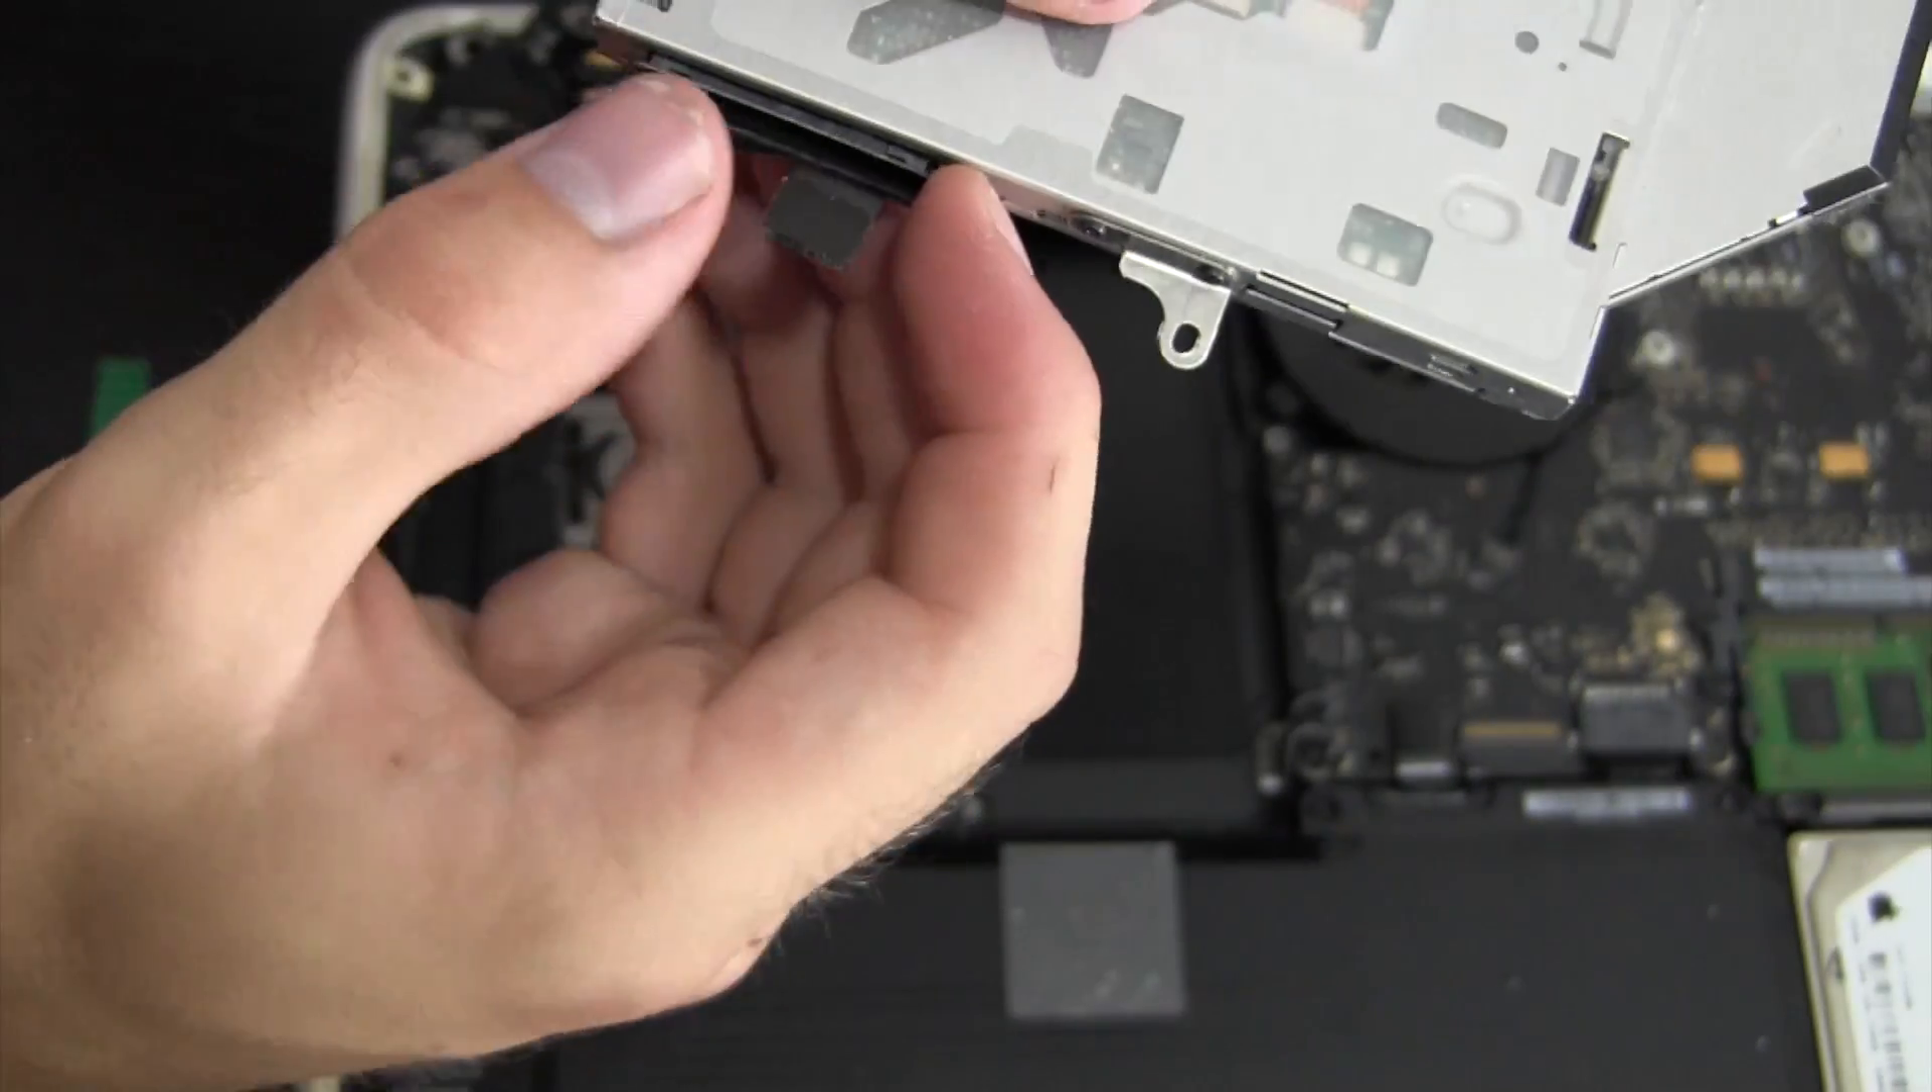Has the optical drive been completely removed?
Yes.